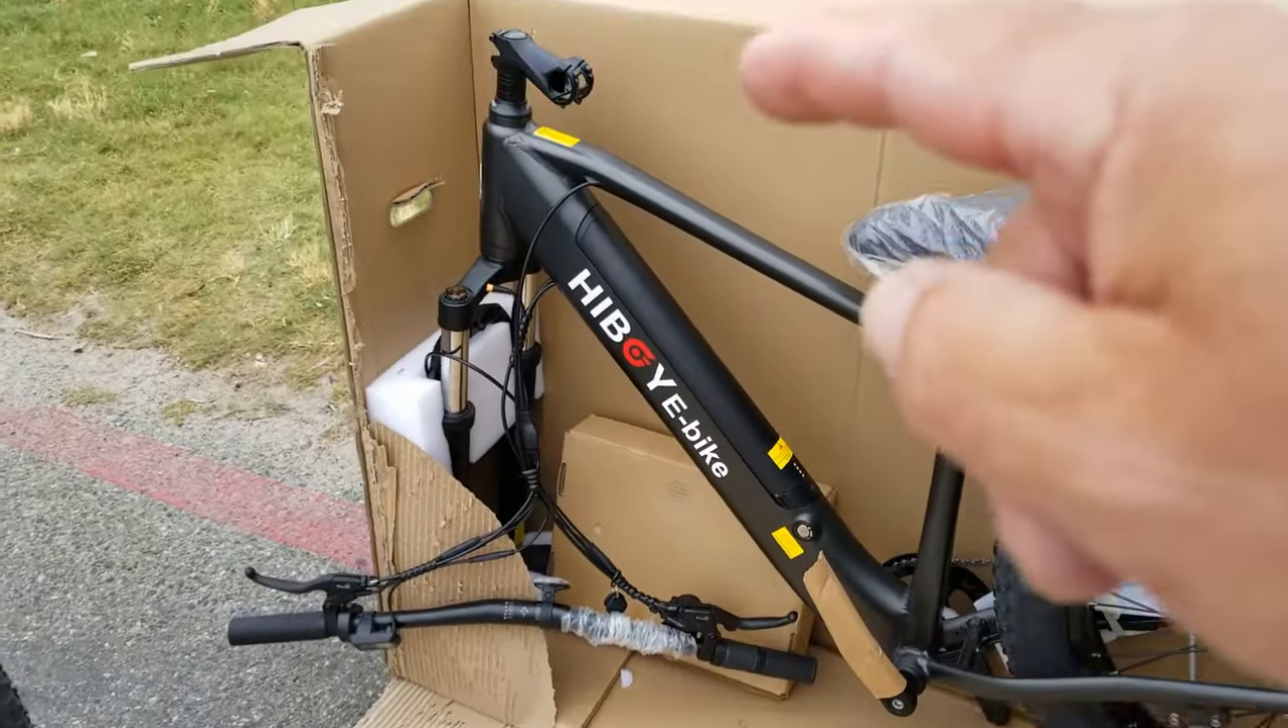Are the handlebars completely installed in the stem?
No.